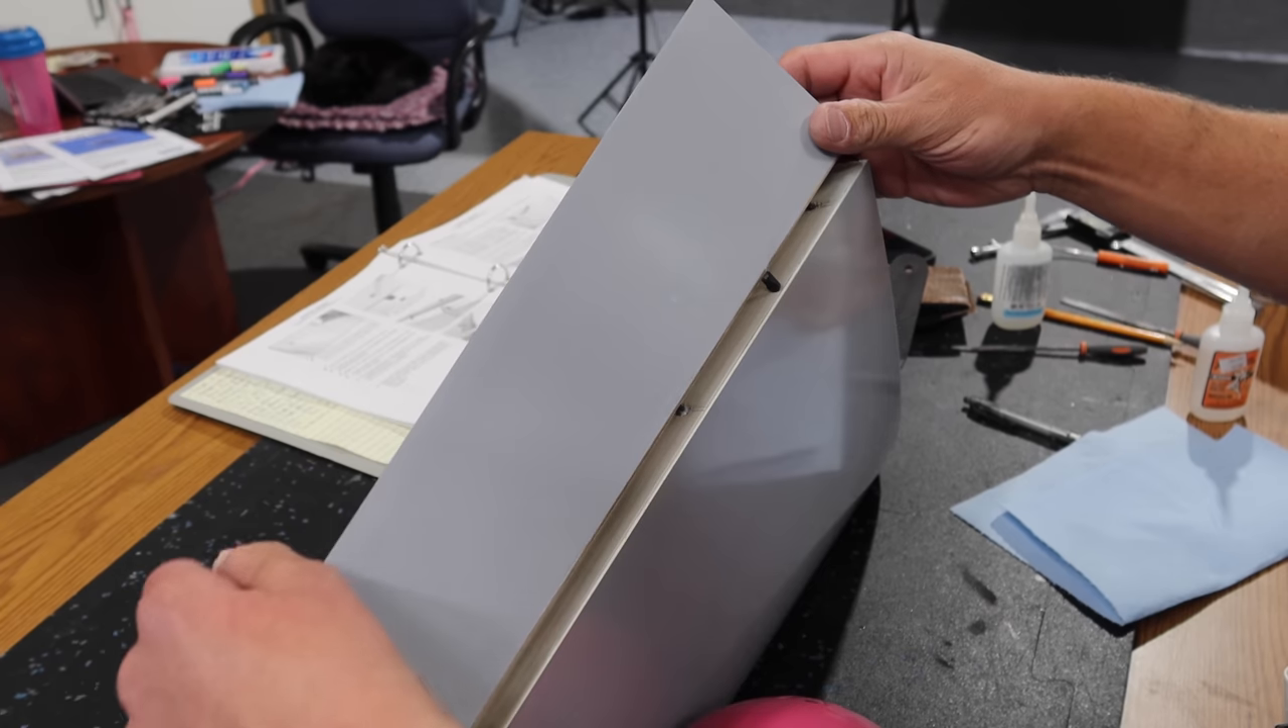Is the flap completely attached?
No.